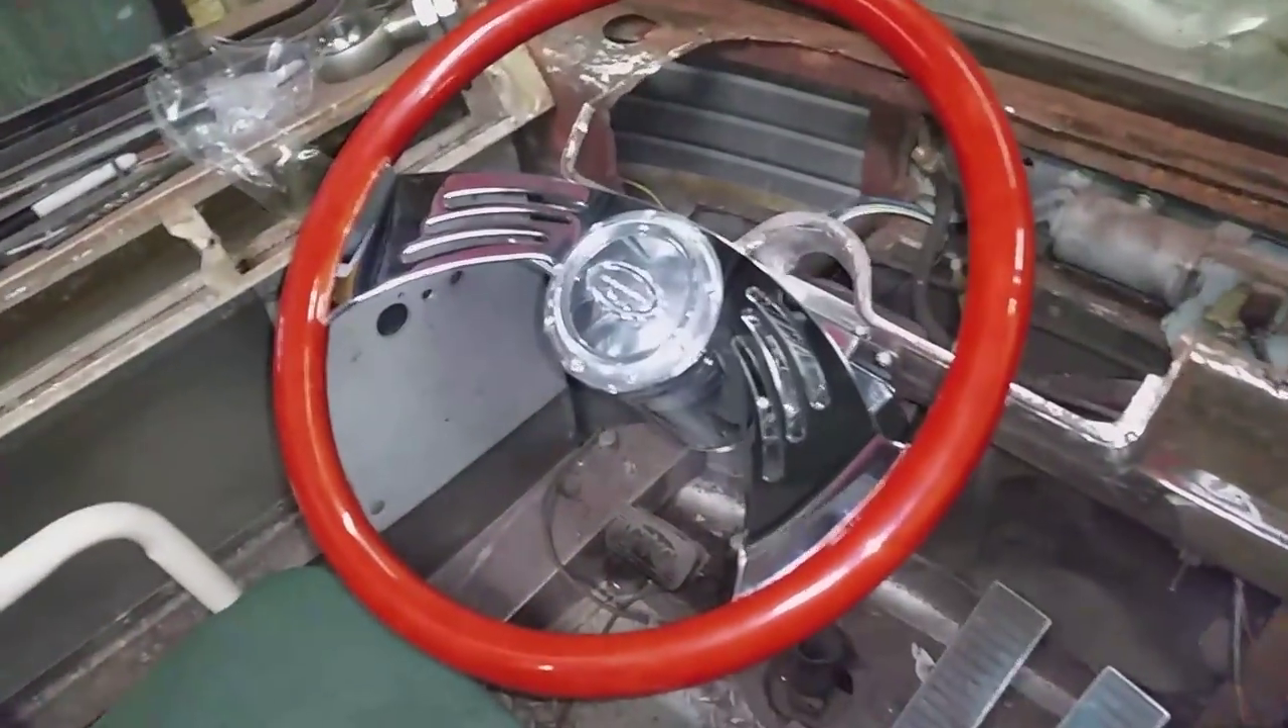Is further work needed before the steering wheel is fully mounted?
No.